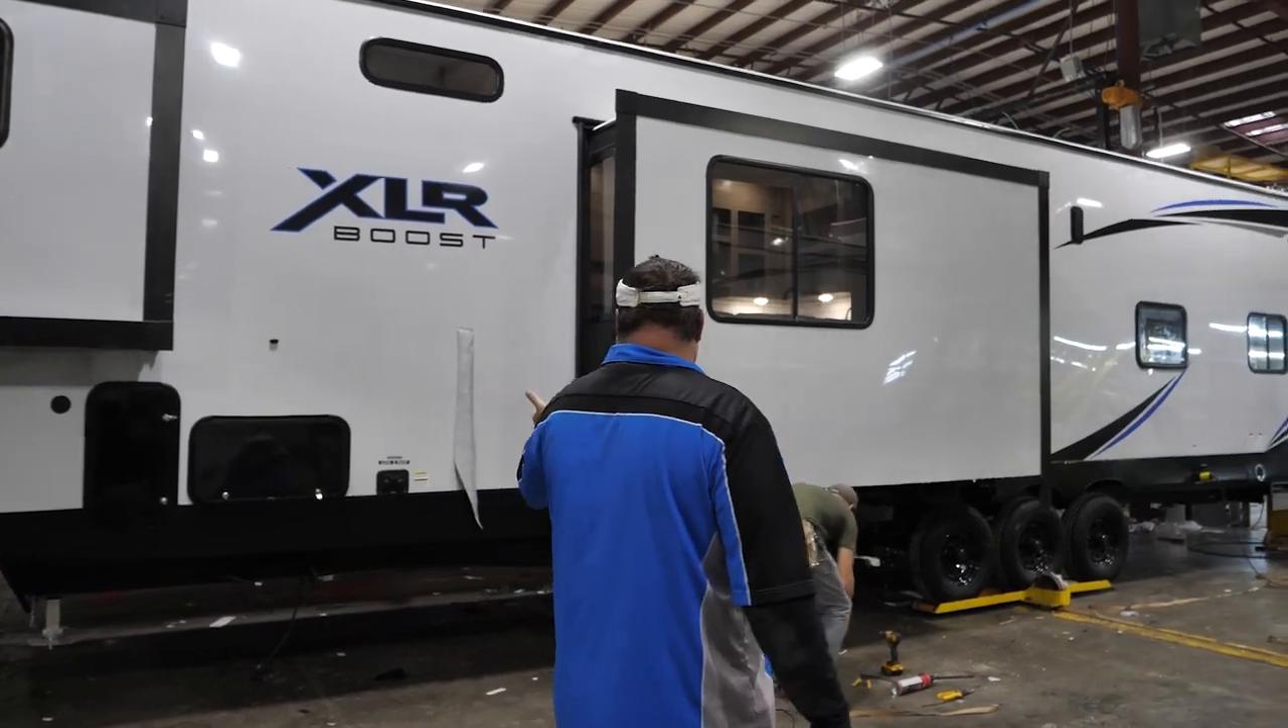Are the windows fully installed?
Yes.